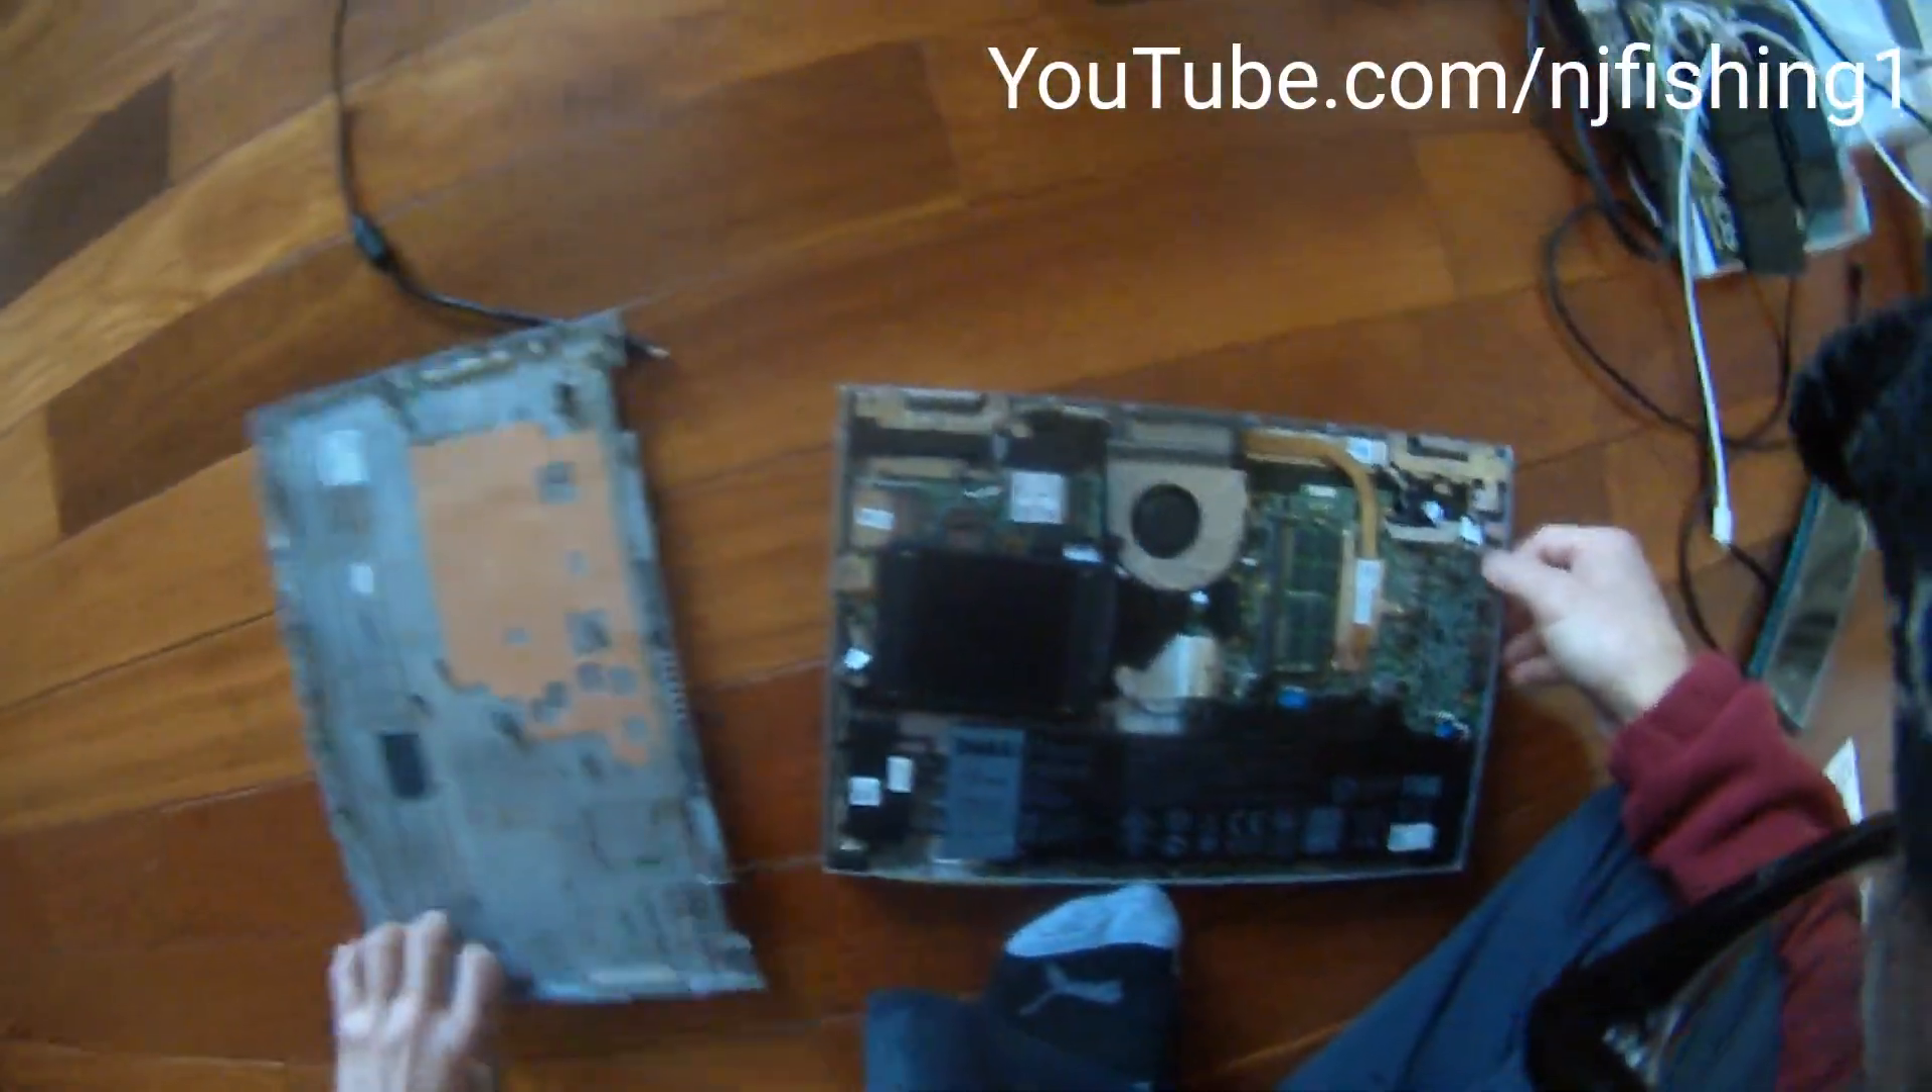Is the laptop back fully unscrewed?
Yes.